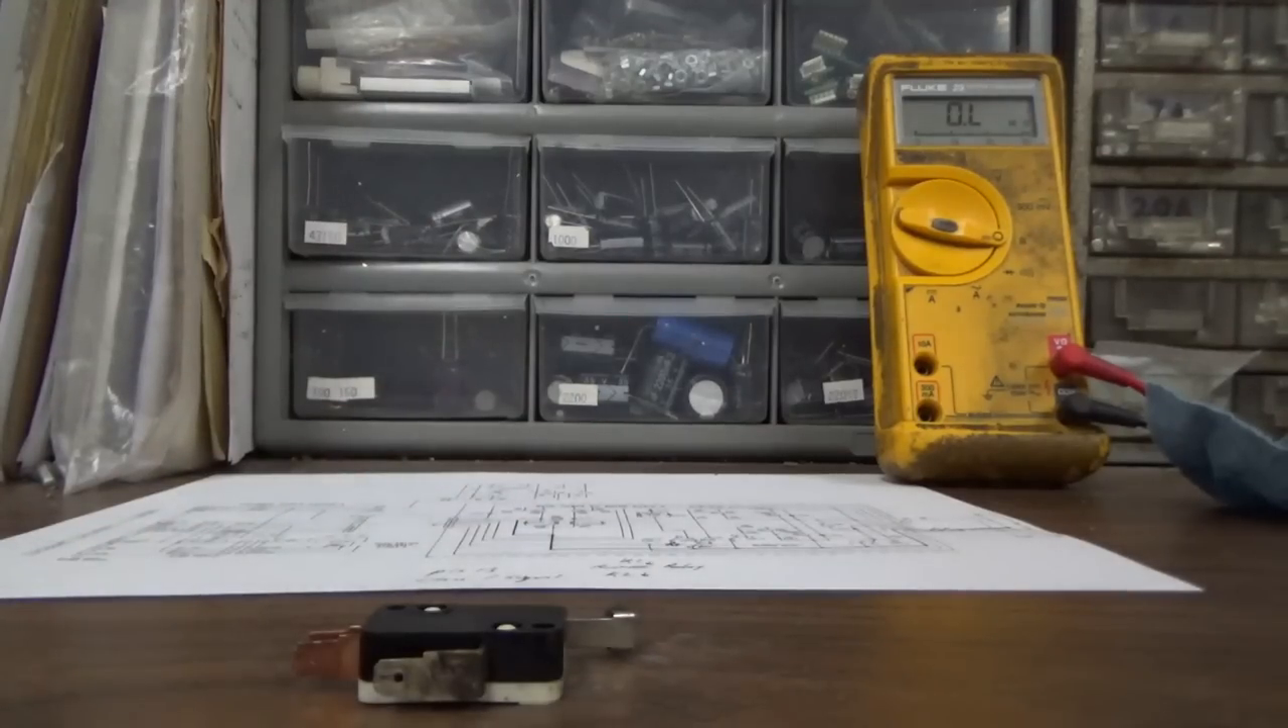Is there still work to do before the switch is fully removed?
No.